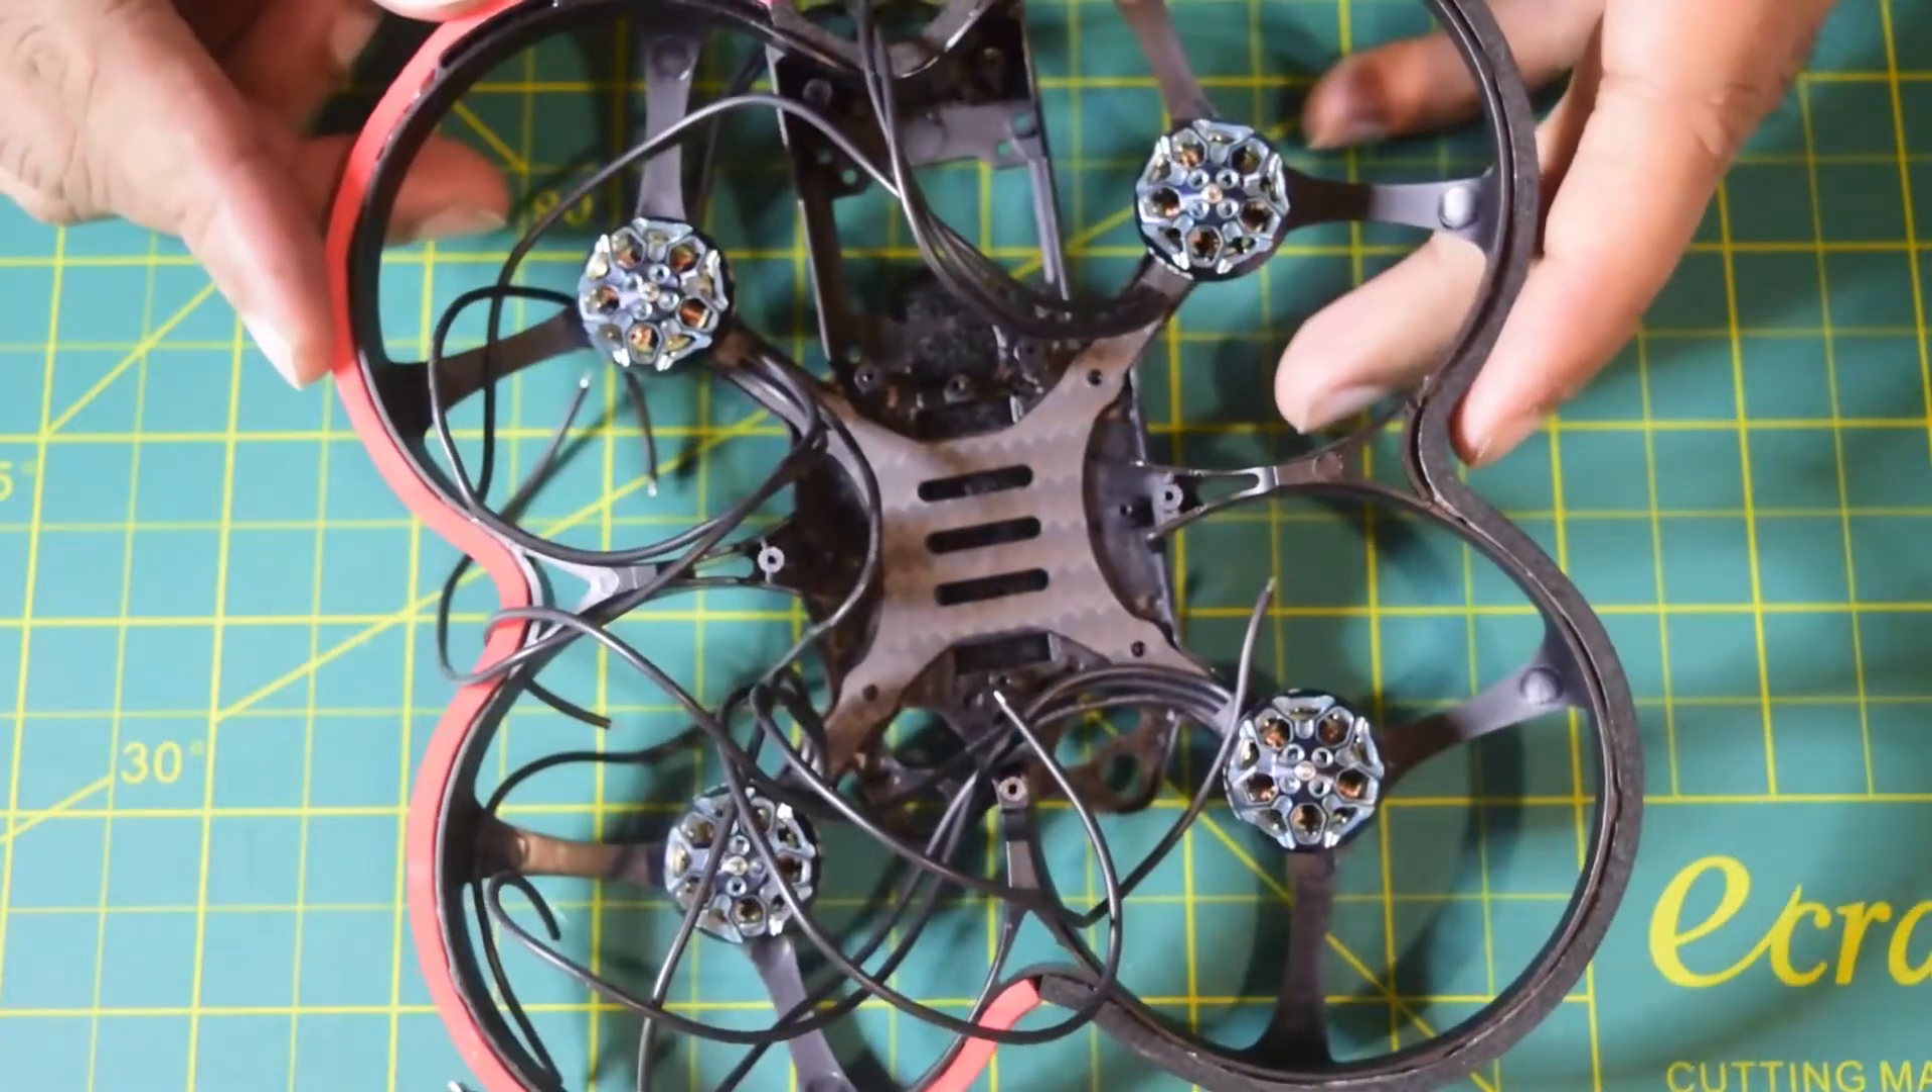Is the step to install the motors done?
Yes.